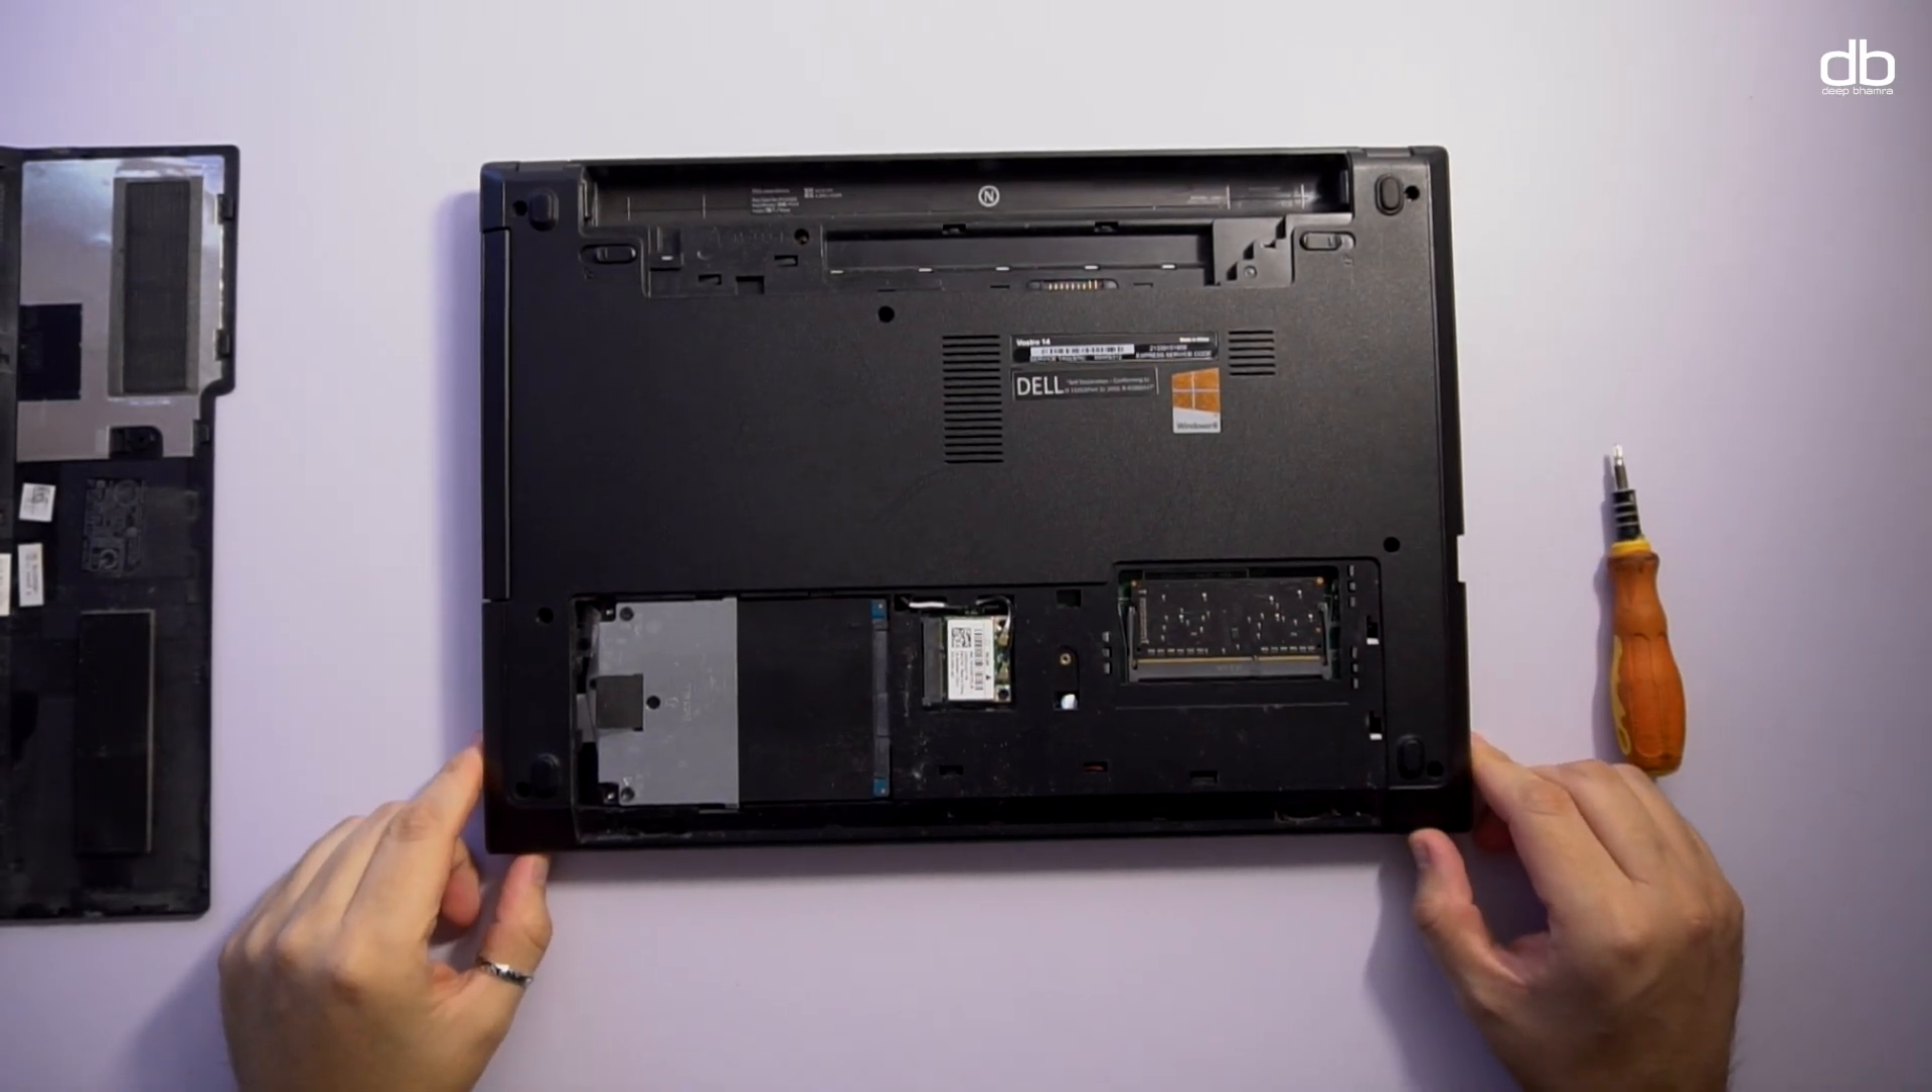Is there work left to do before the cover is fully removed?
No.